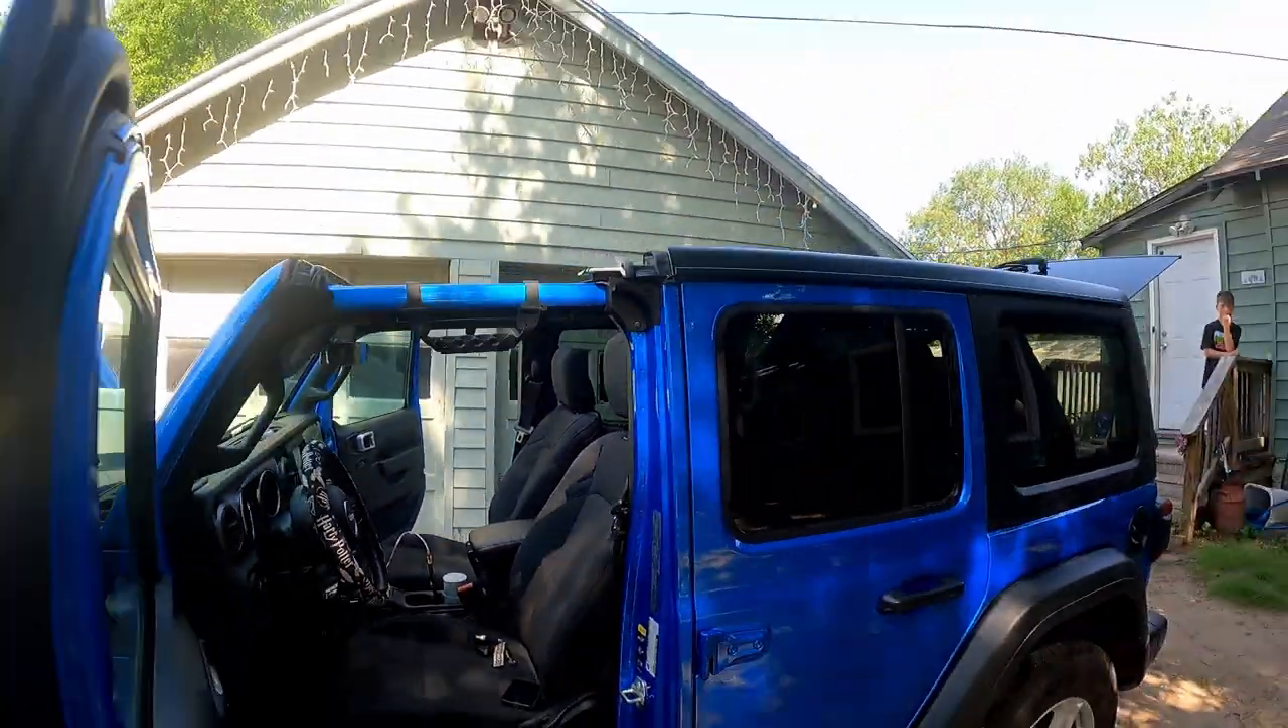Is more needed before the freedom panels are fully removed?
No.